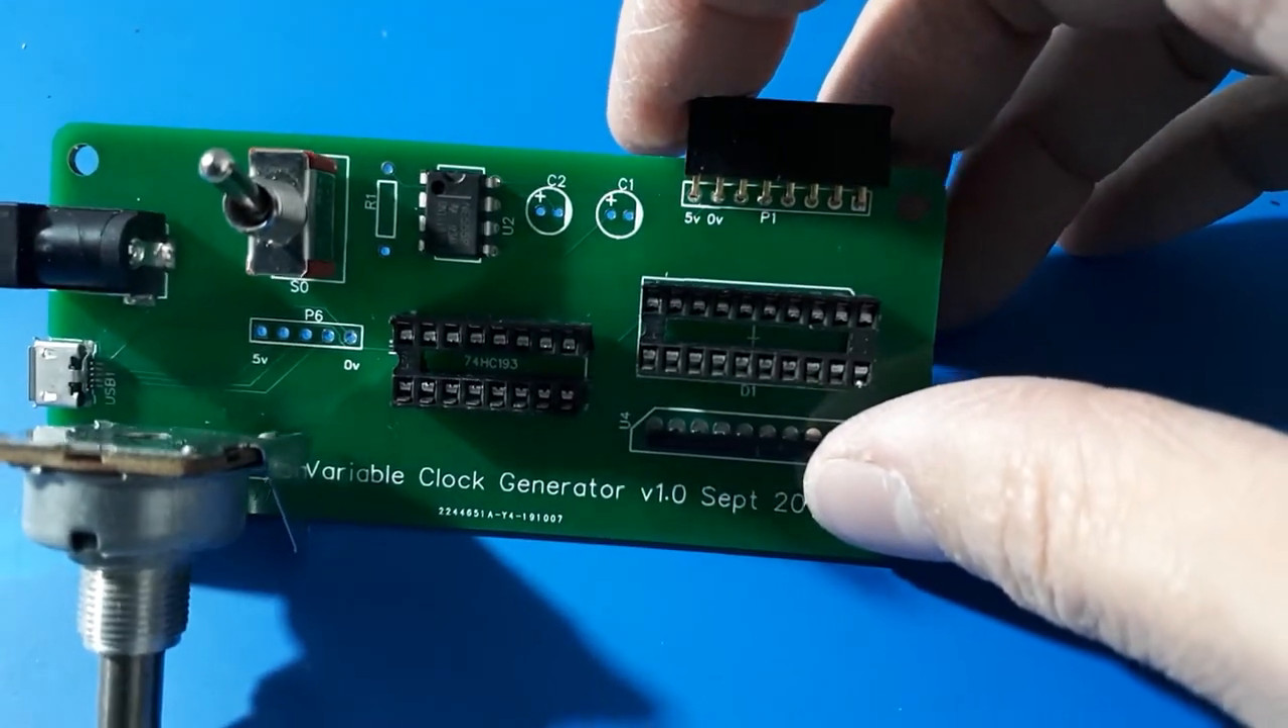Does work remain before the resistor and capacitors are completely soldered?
Yes.